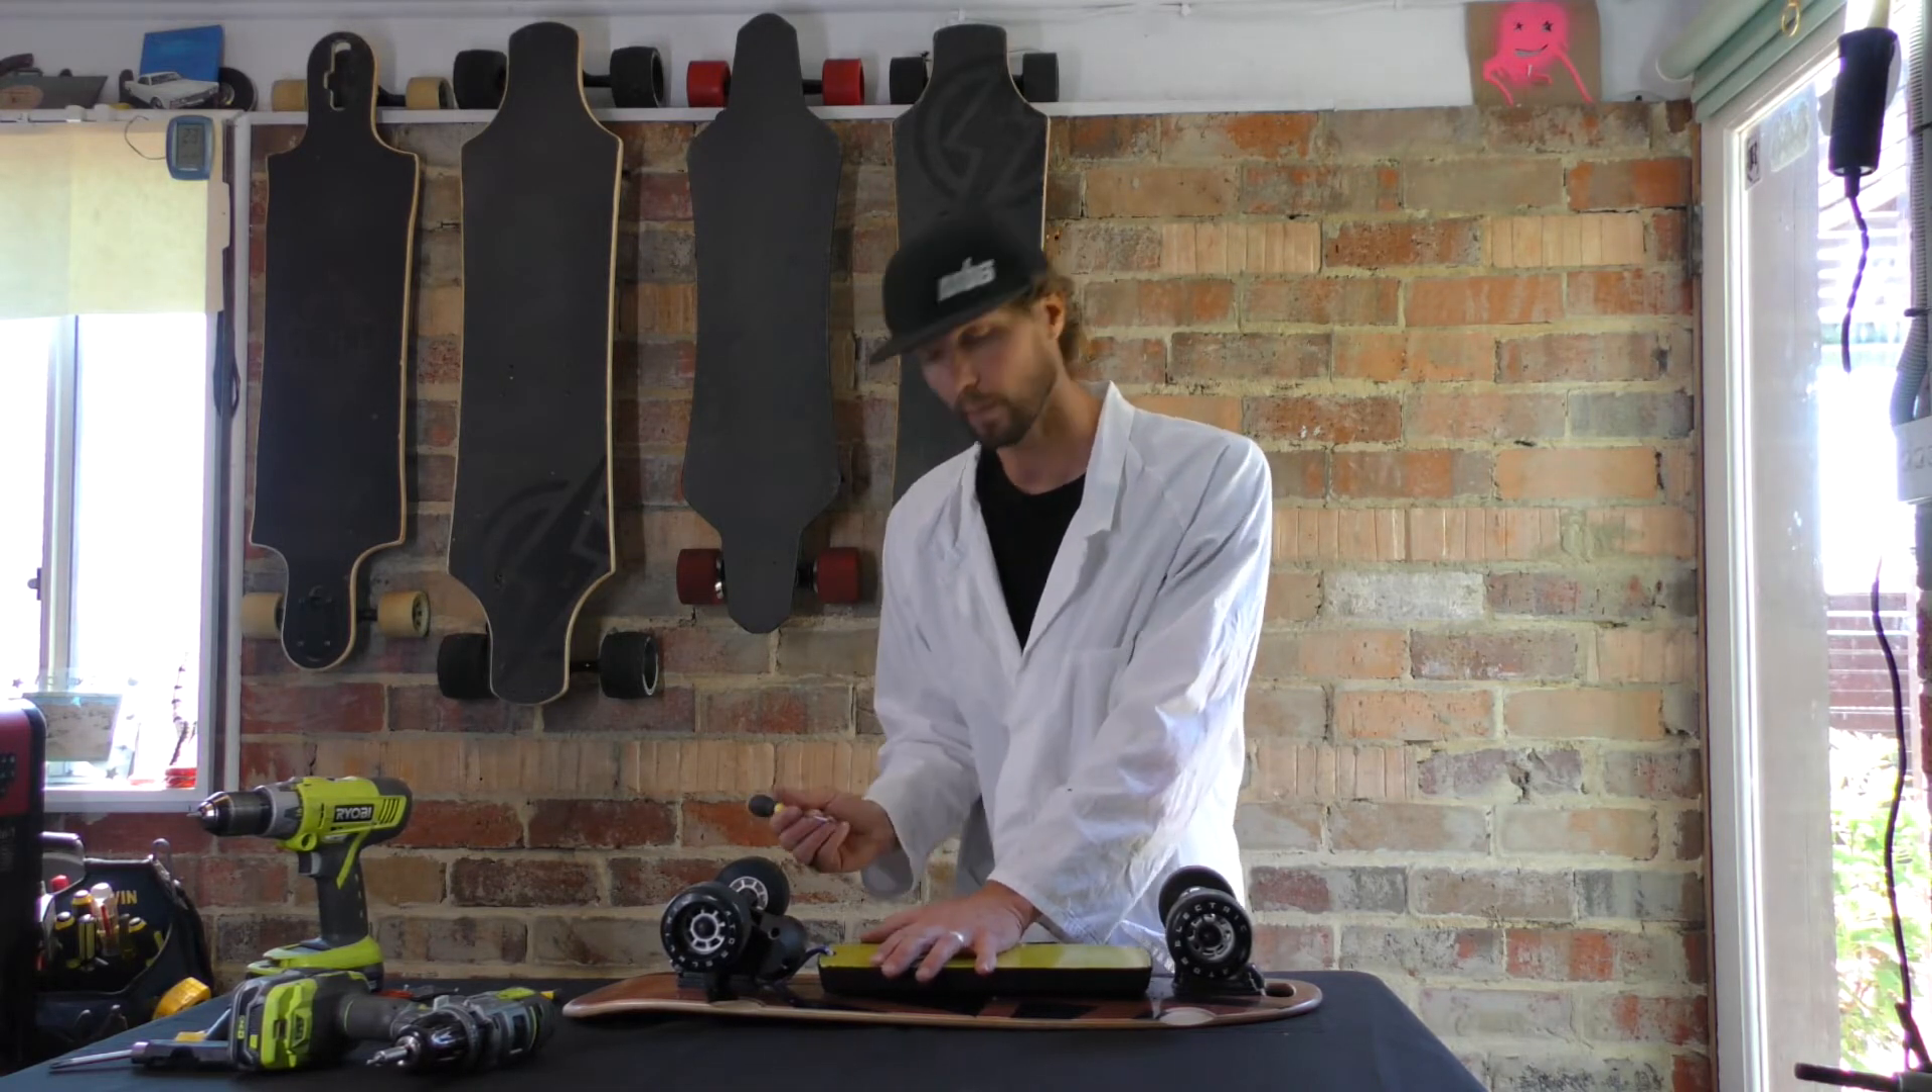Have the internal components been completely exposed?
No.